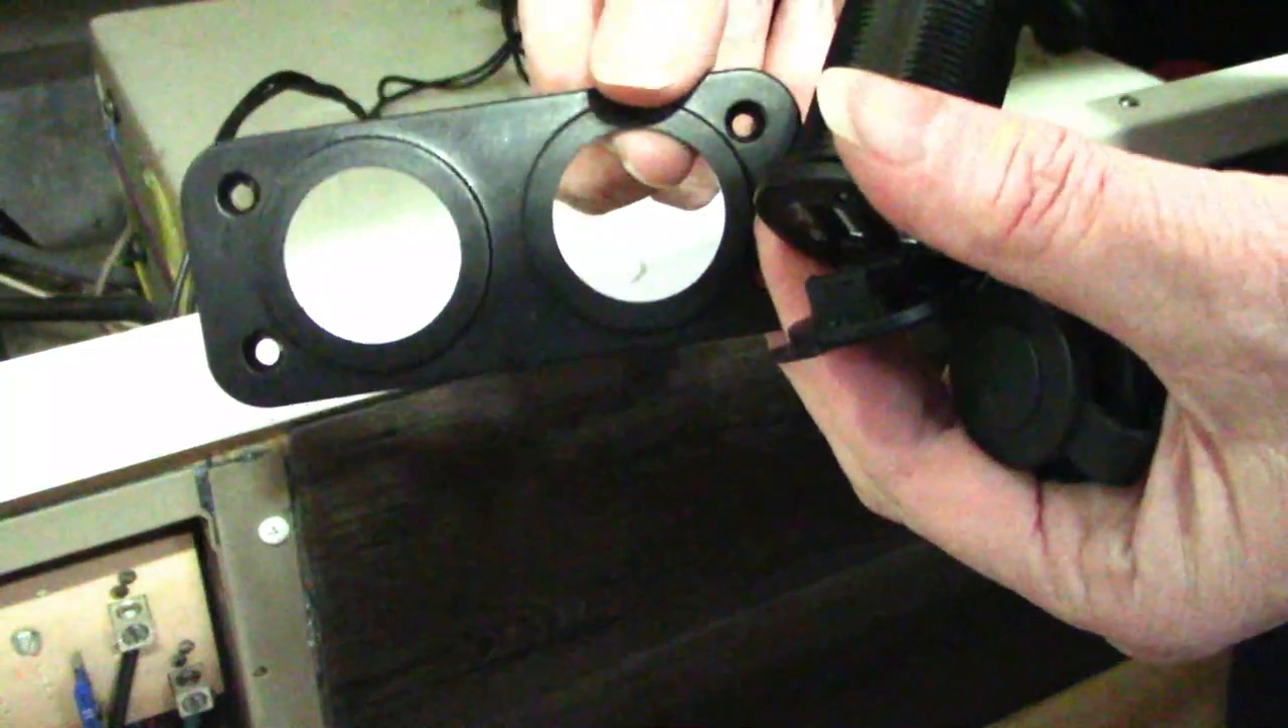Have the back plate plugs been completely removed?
Yes.